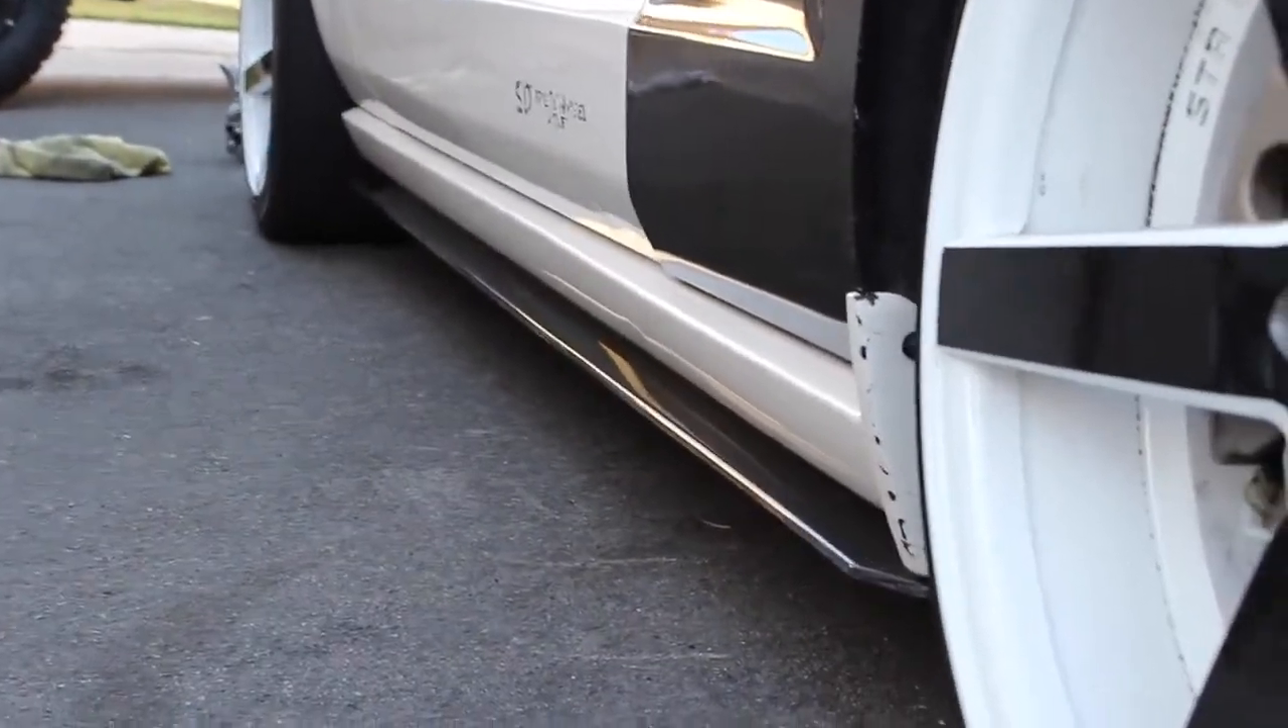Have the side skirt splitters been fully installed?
Yes.